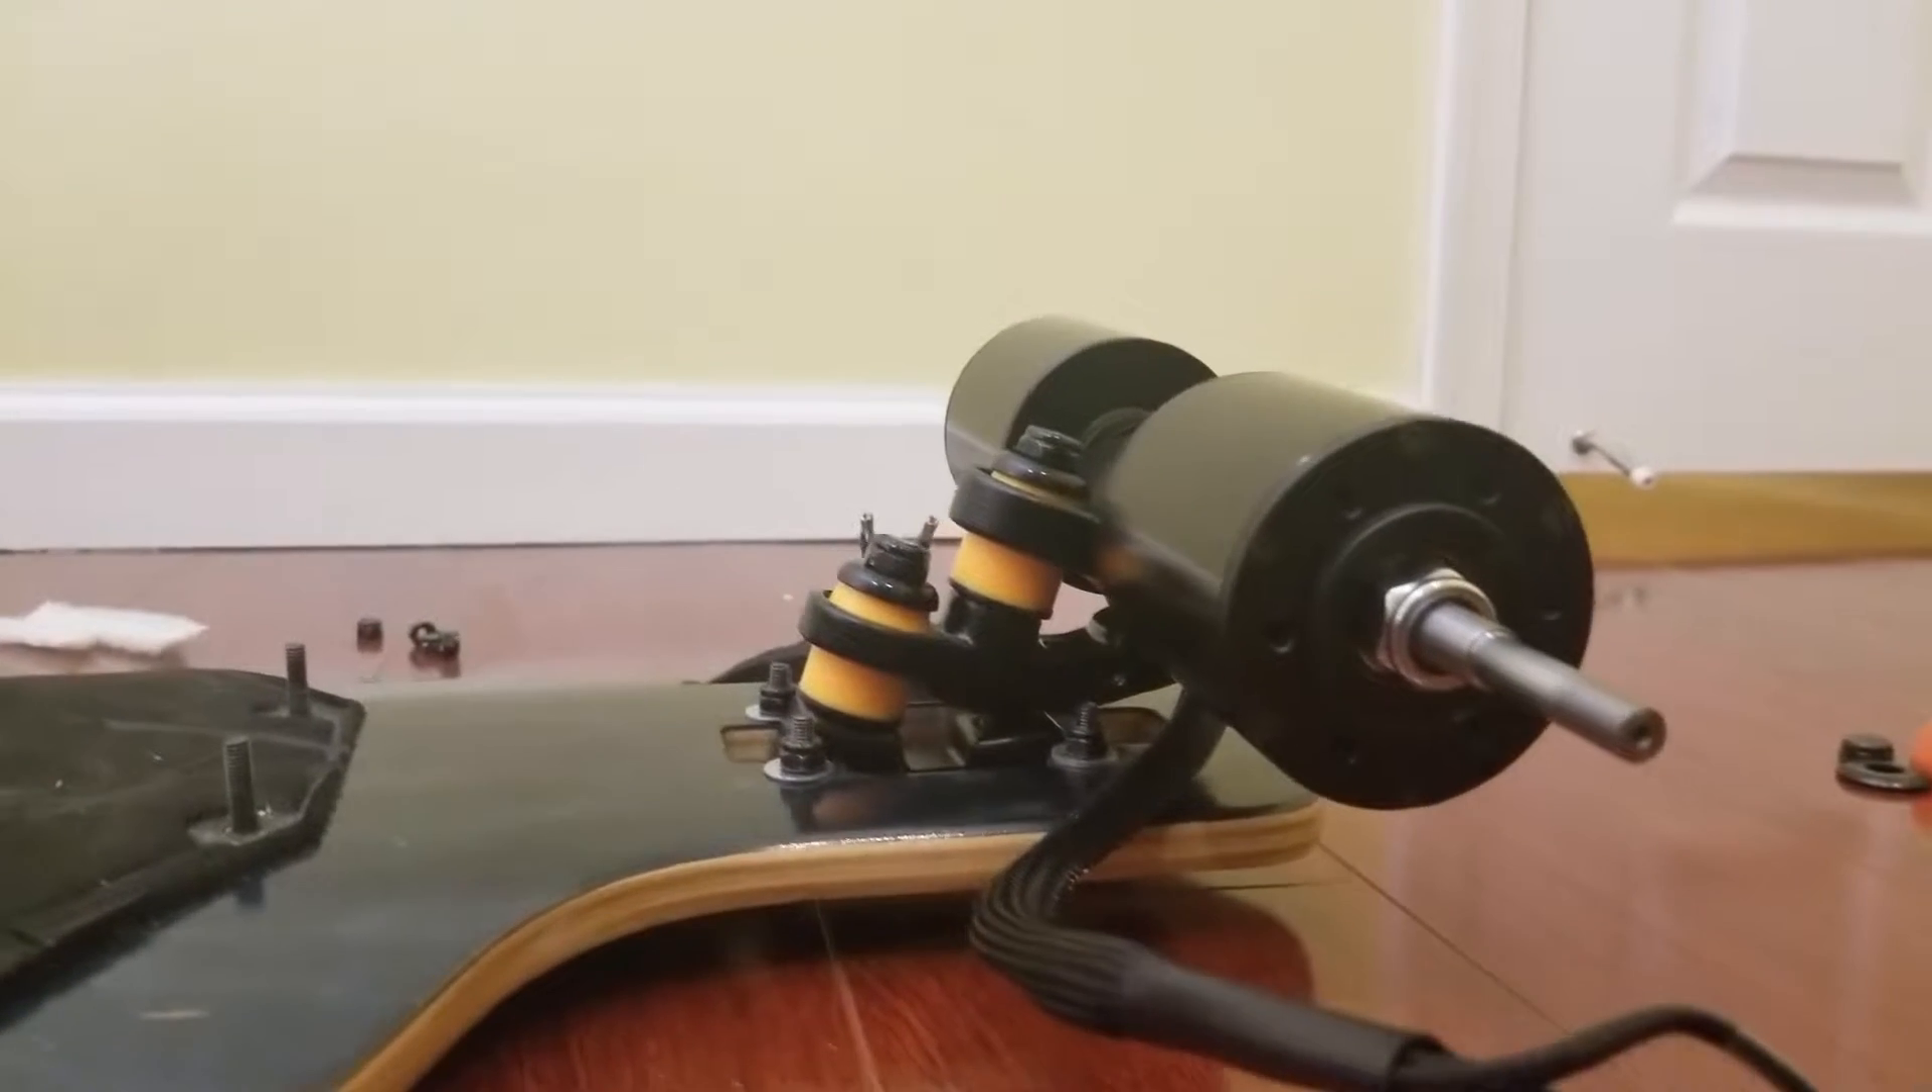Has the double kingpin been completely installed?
Yes.